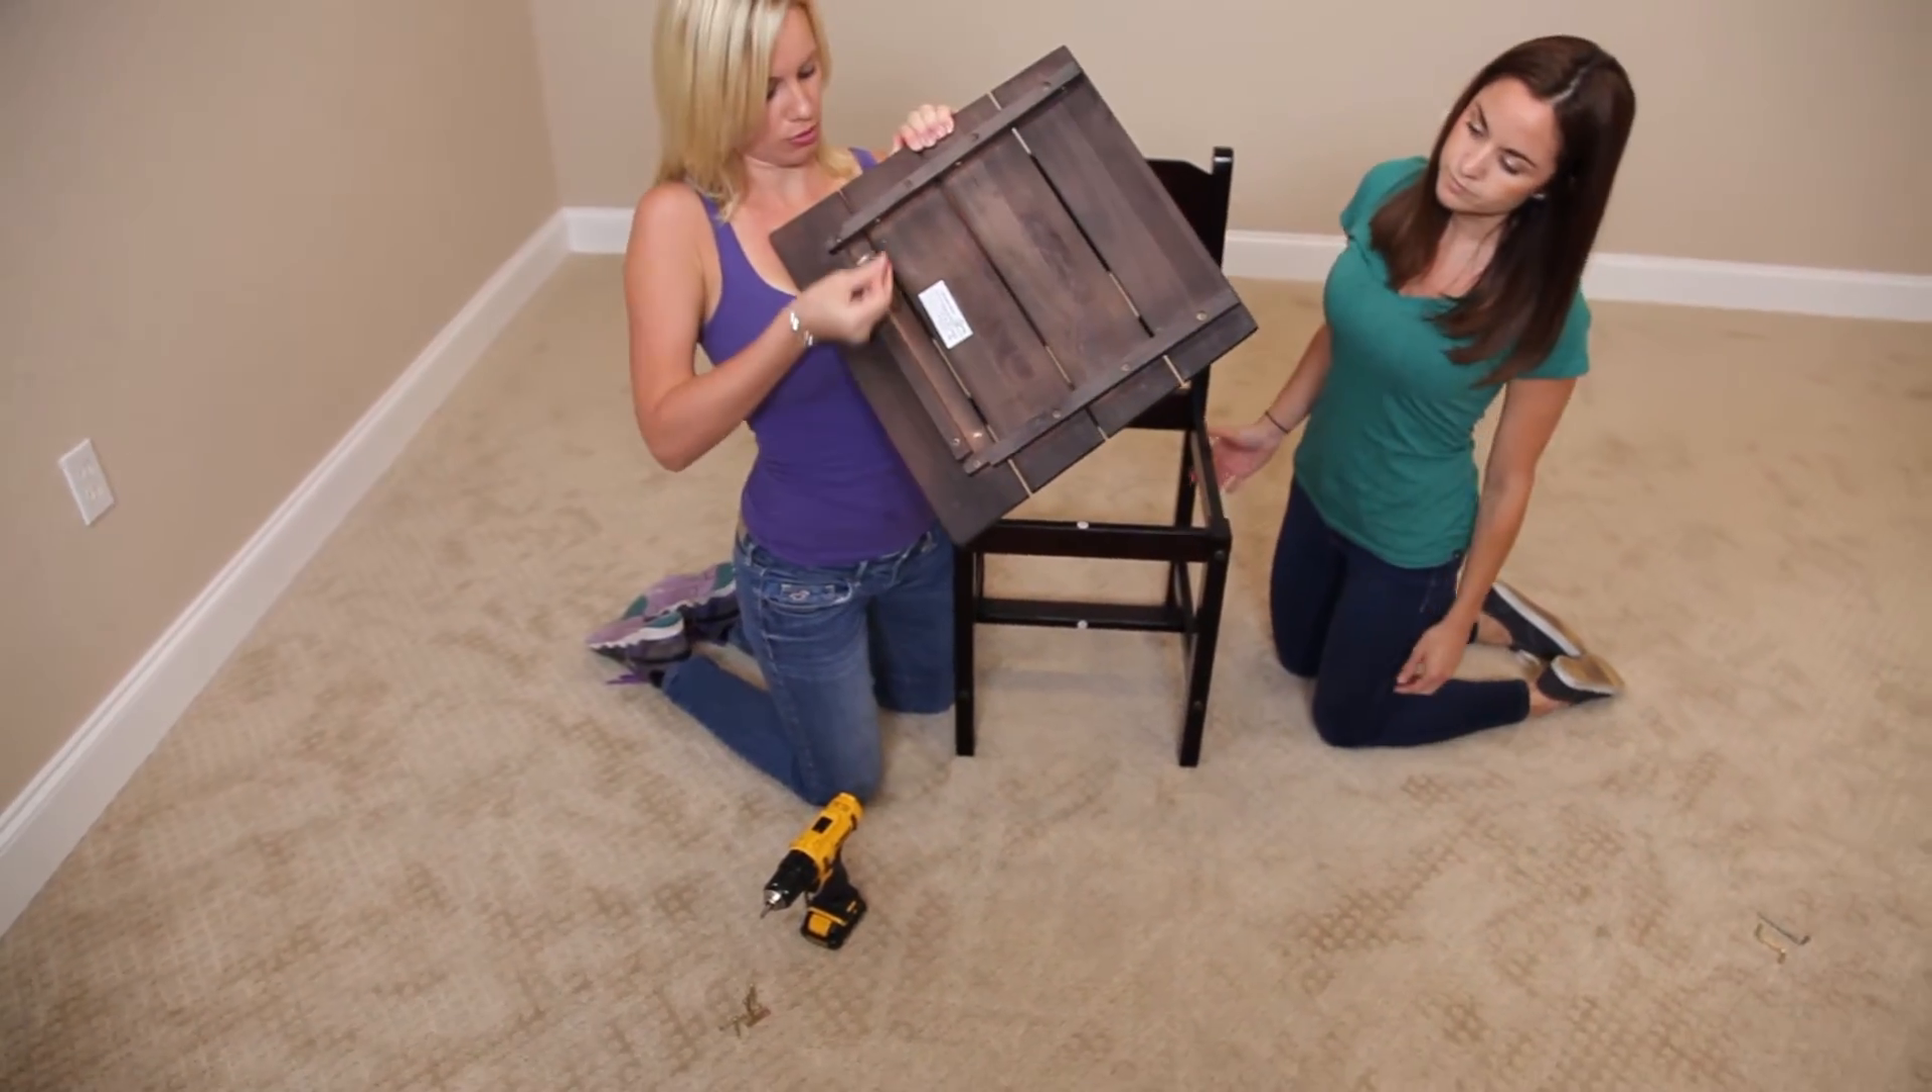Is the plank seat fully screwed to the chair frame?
No.